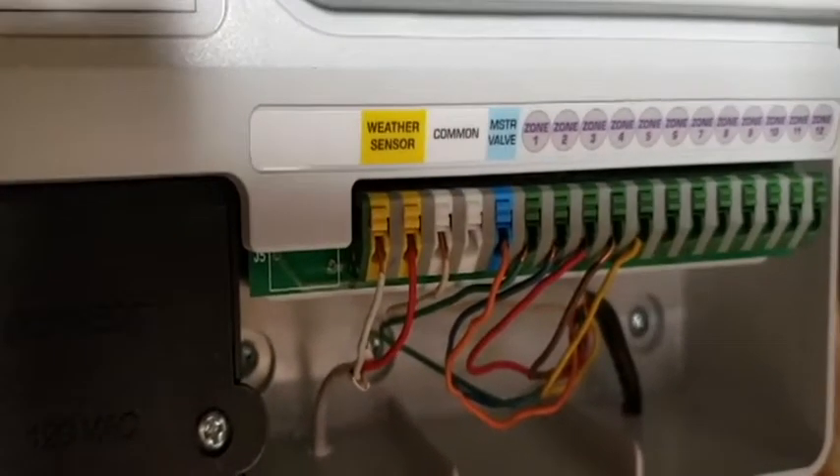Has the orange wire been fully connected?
Yes.